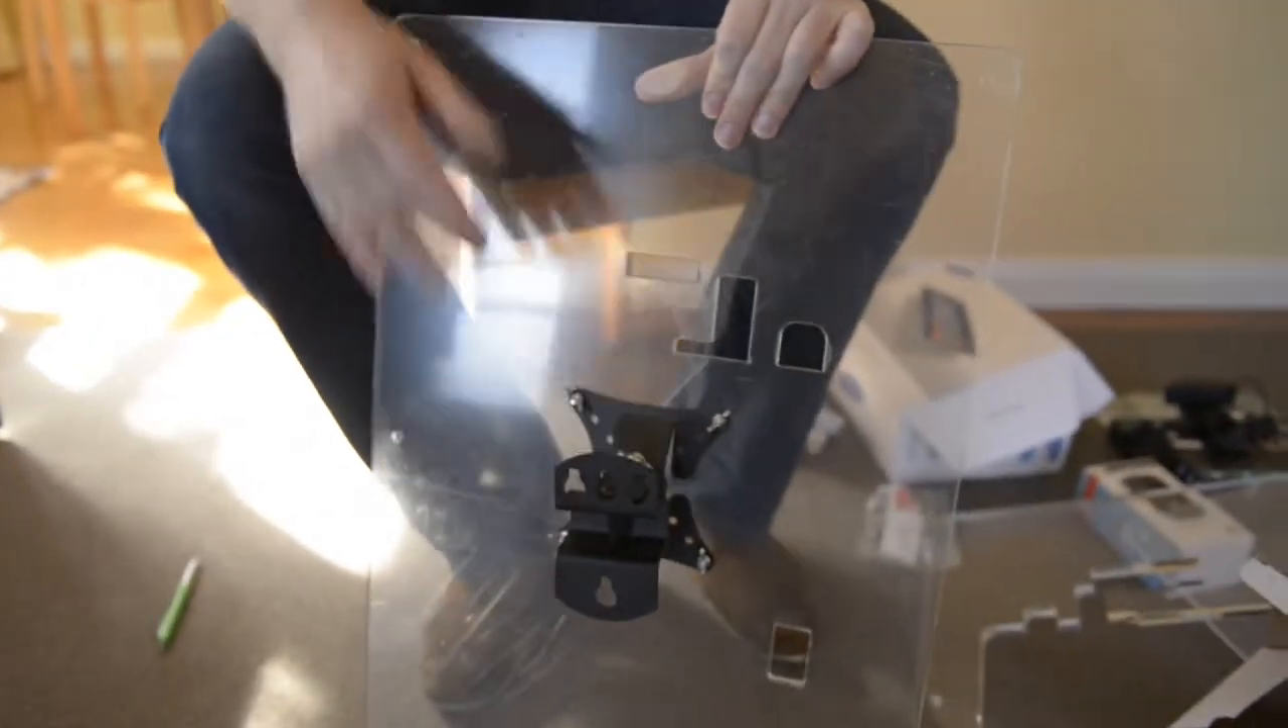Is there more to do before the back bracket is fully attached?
No.